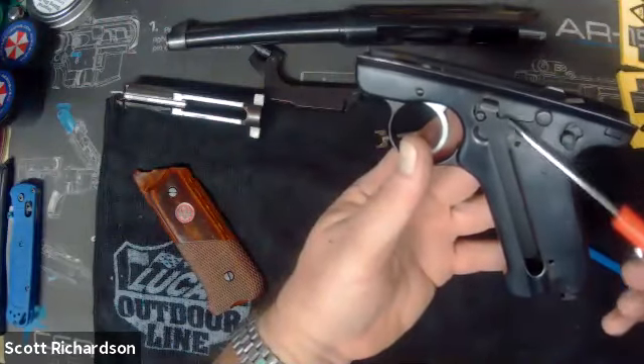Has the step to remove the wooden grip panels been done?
Yes.